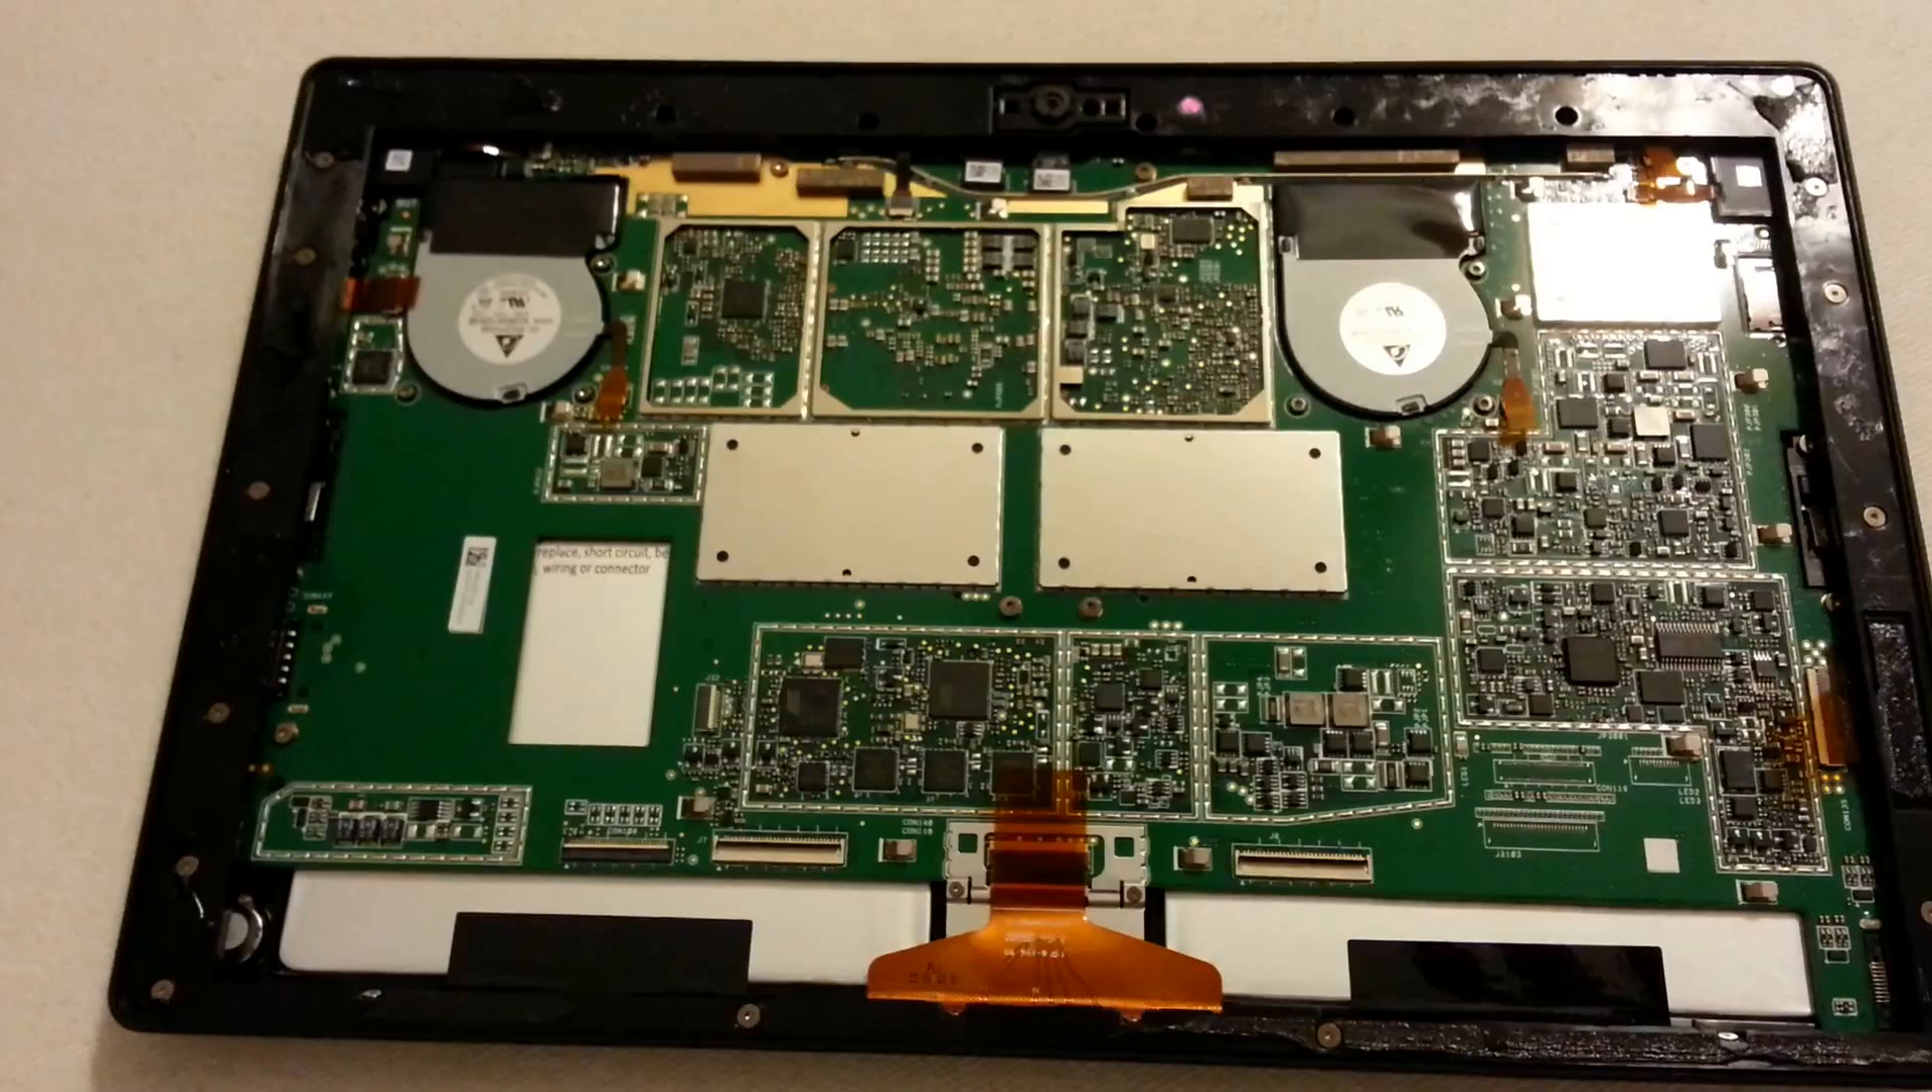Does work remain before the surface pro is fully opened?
No.